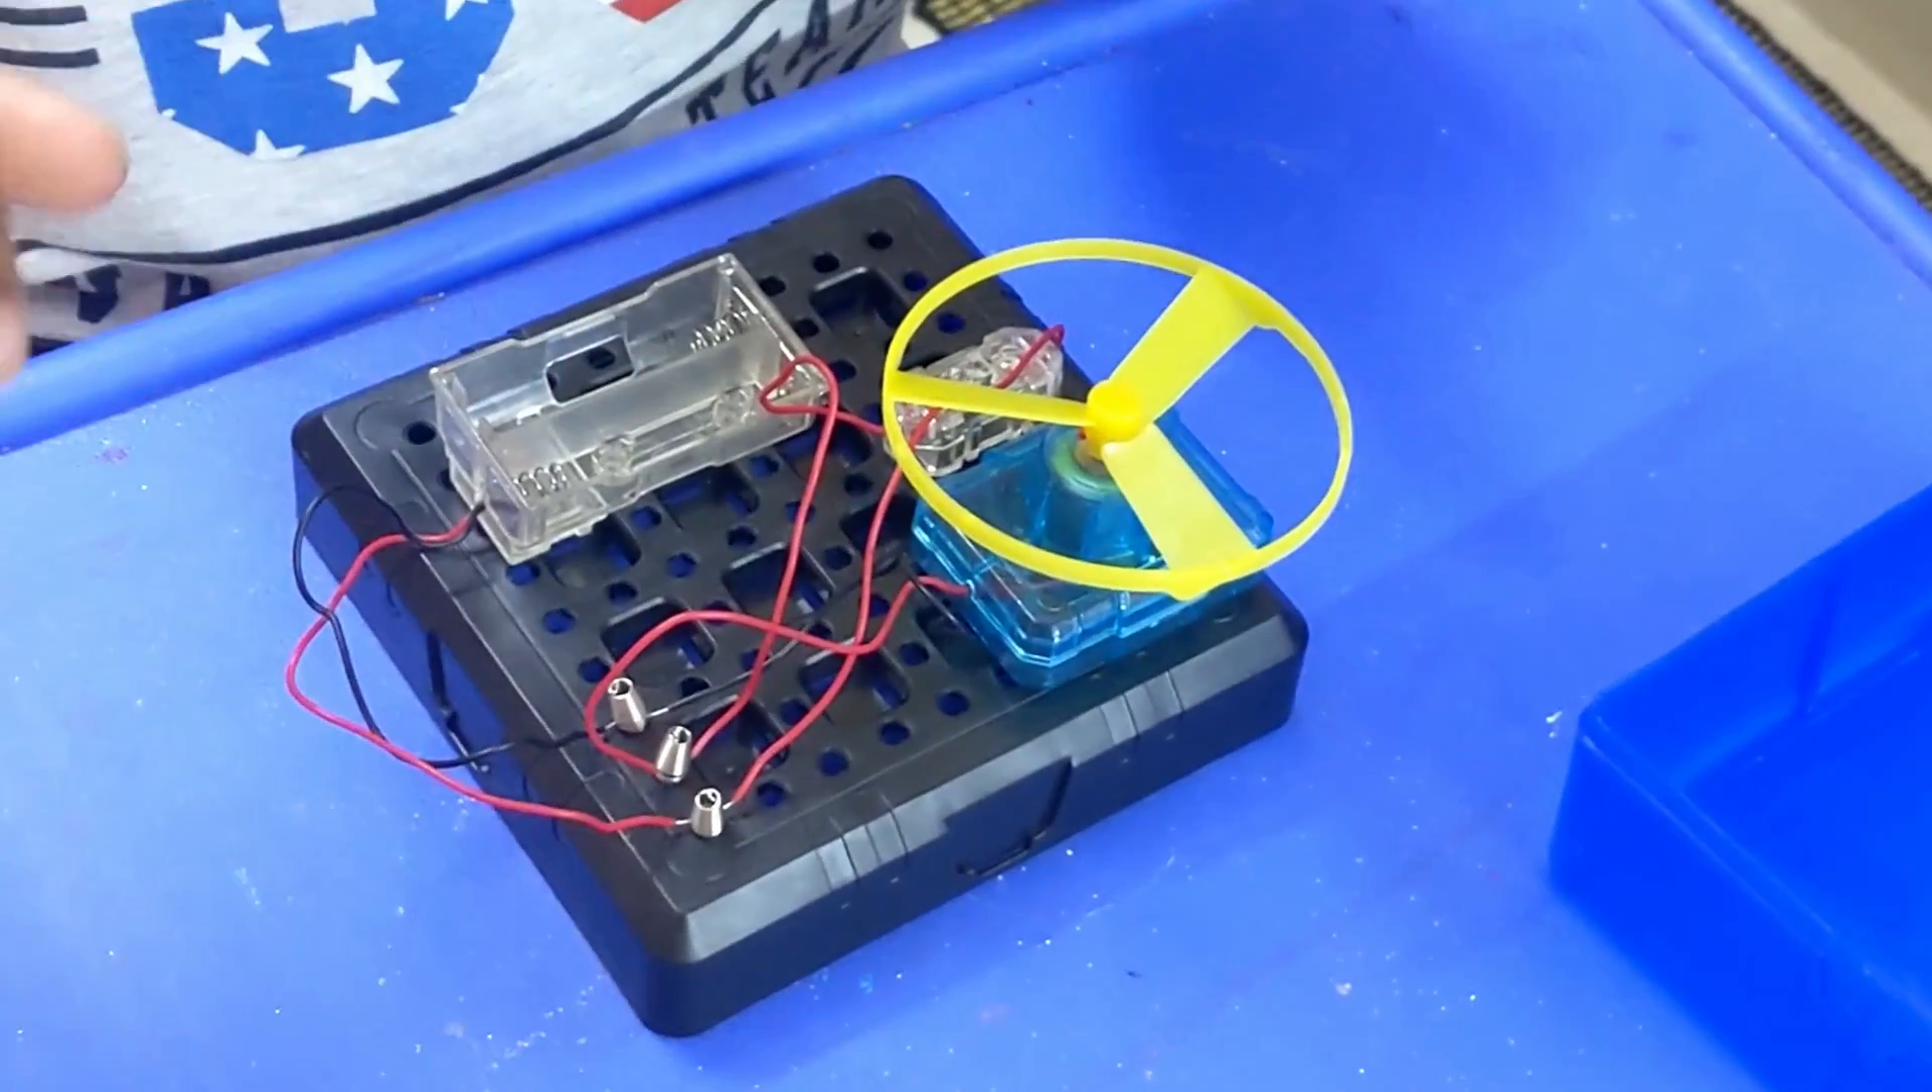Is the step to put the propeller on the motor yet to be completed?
No.